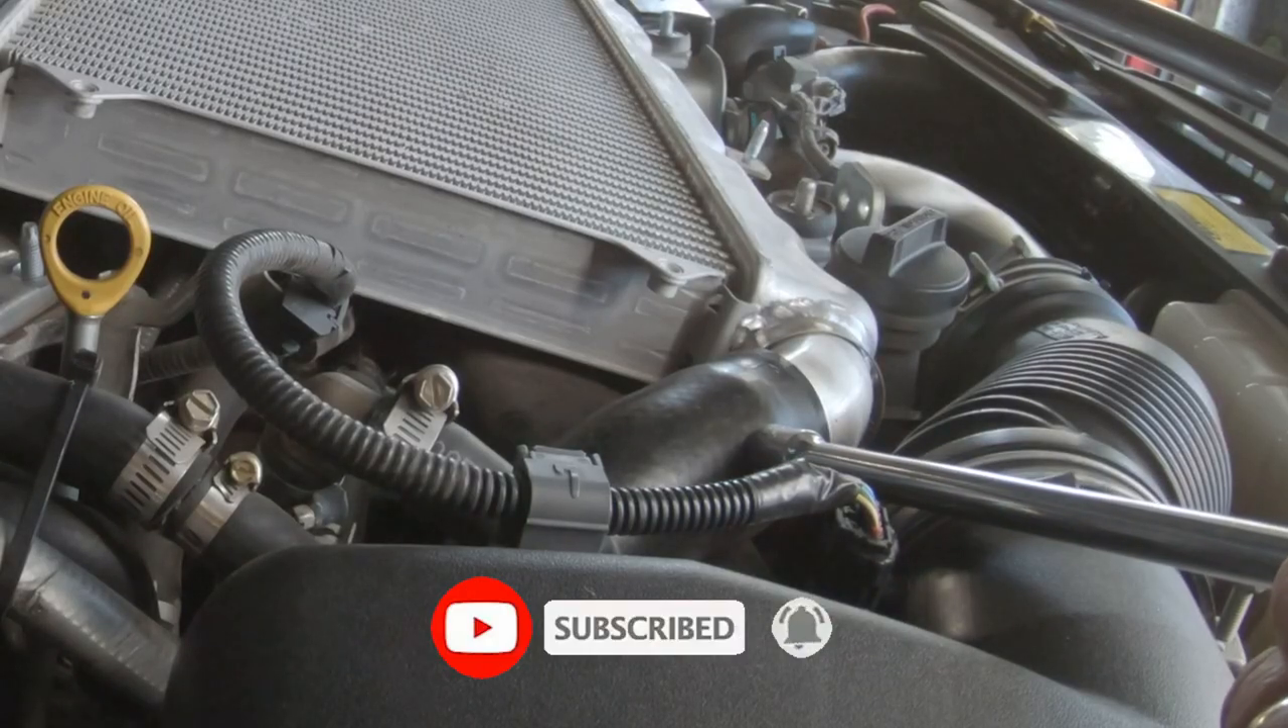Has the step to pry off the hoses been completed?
No.